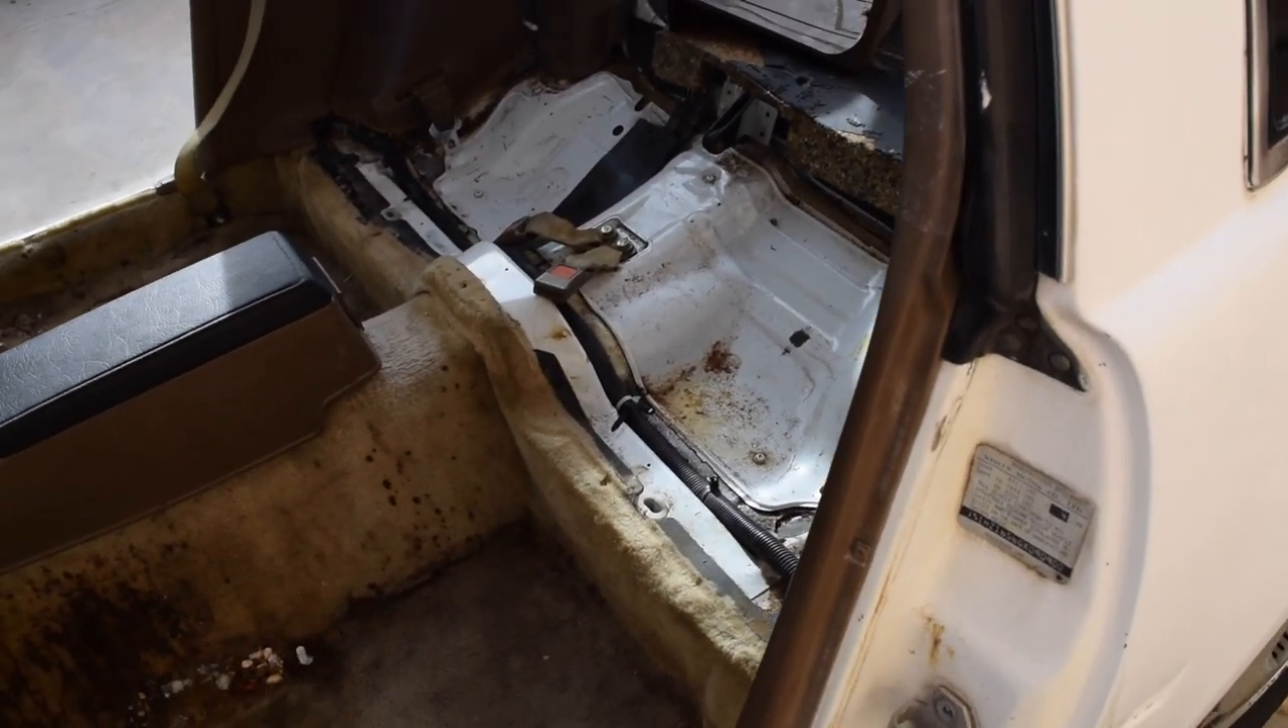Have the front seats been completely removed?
Yes.